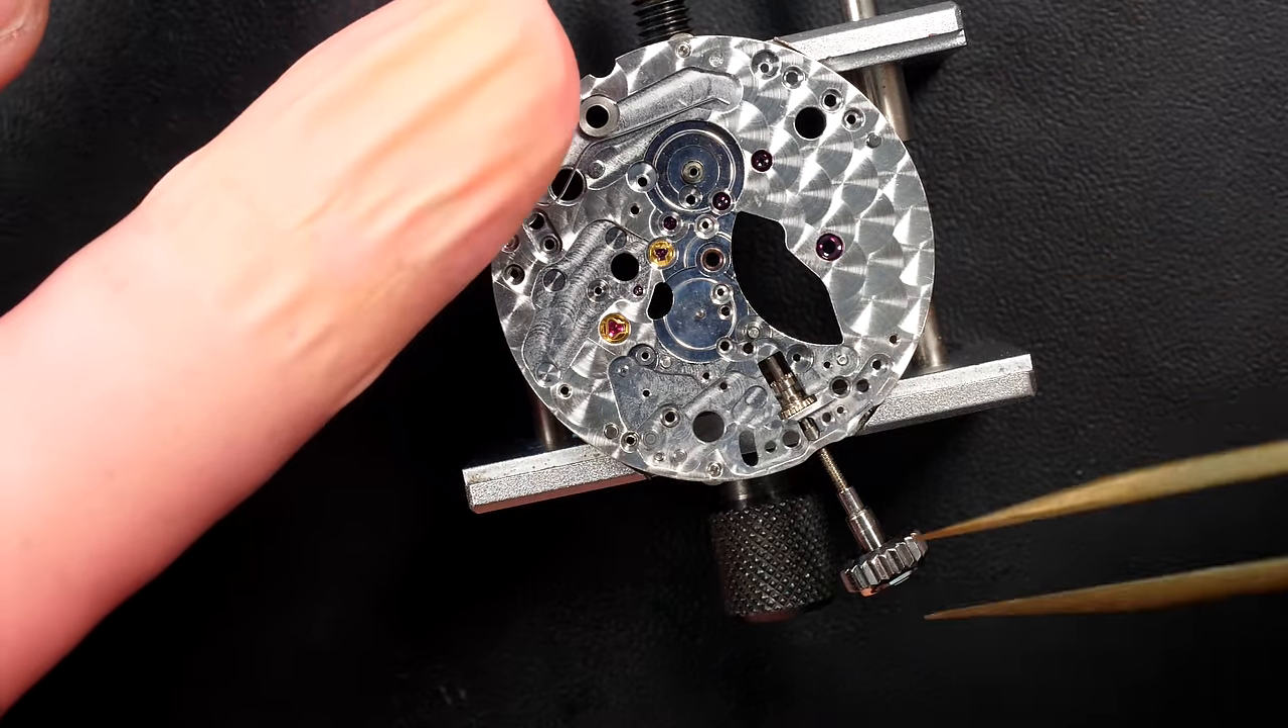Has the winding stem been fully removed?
No.